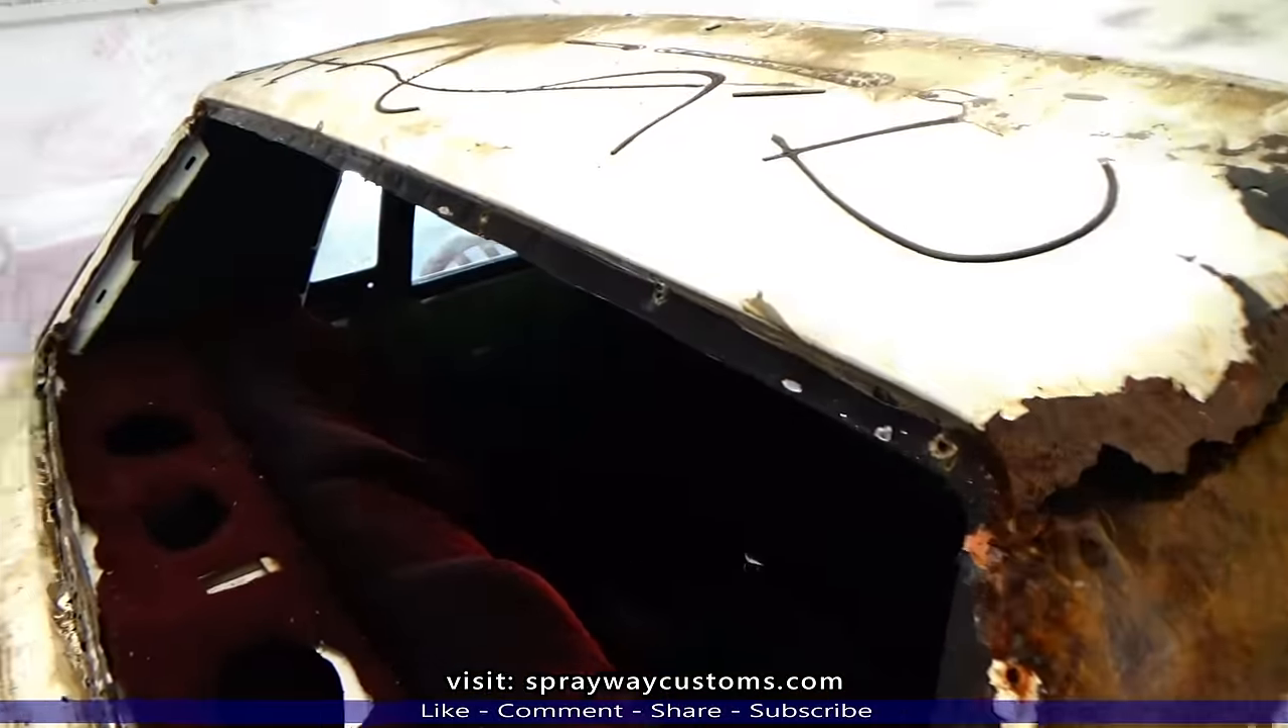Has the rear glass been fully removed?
Yes.